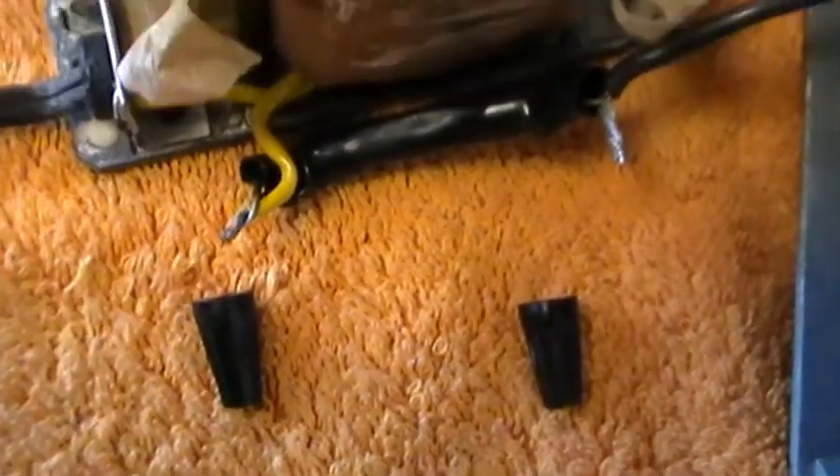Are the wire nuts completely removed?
Yes.